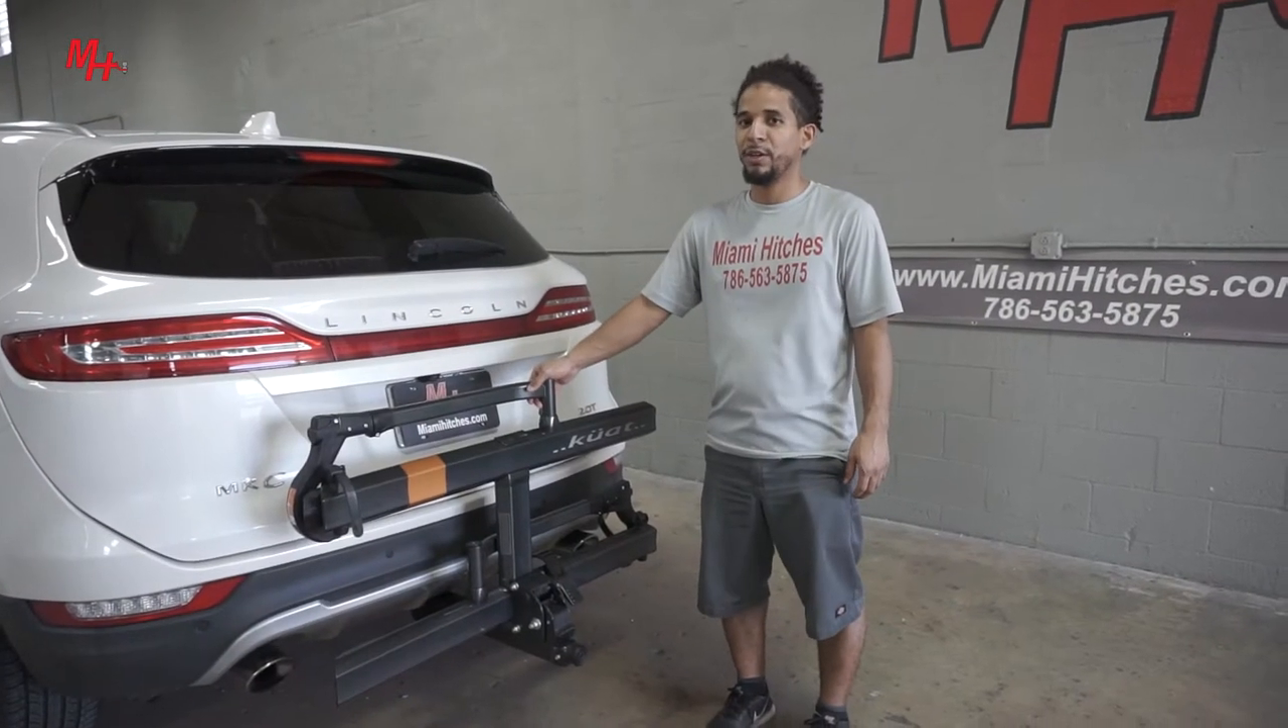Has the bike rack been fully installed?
Yes.